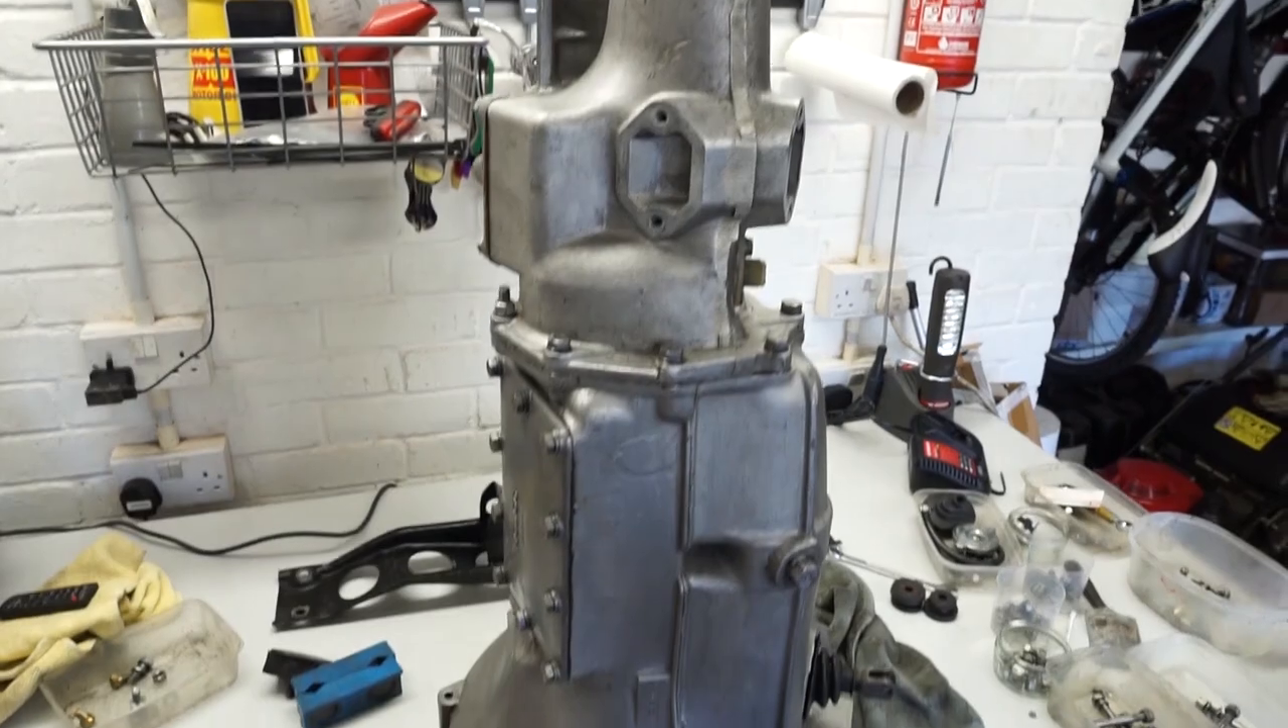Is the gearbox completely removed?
Yes.